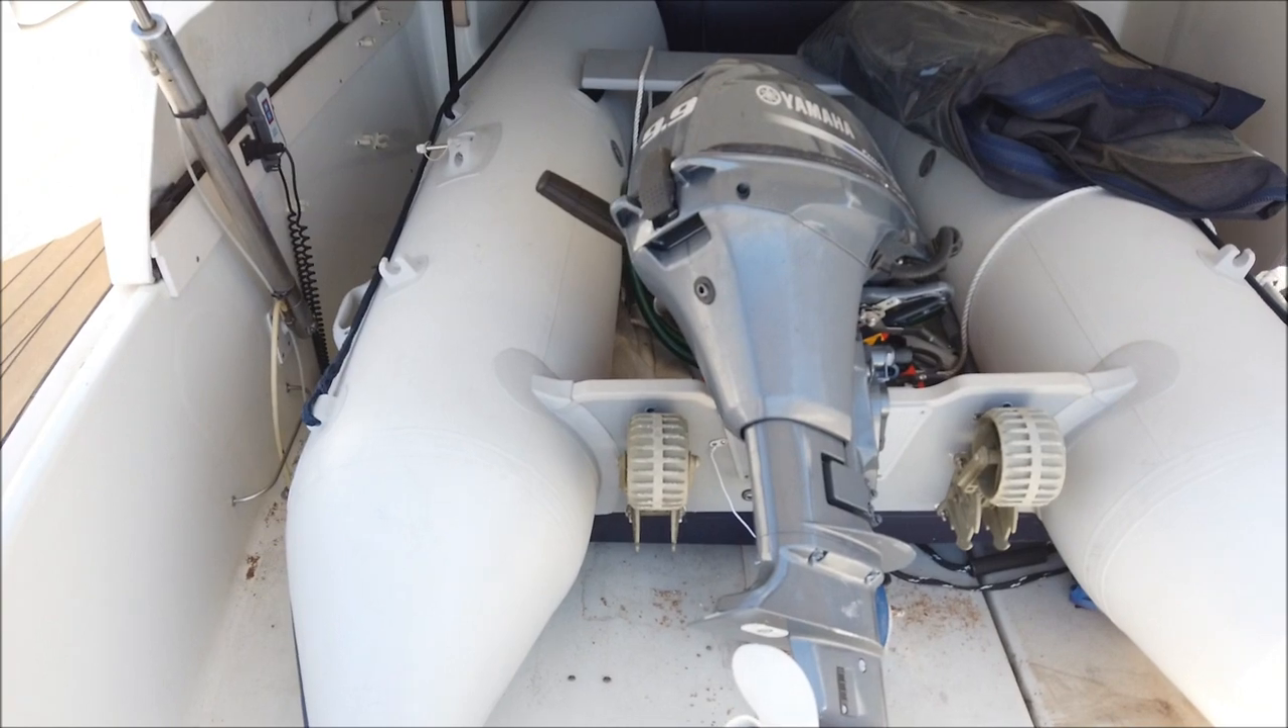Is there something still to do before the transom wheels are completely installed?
No.